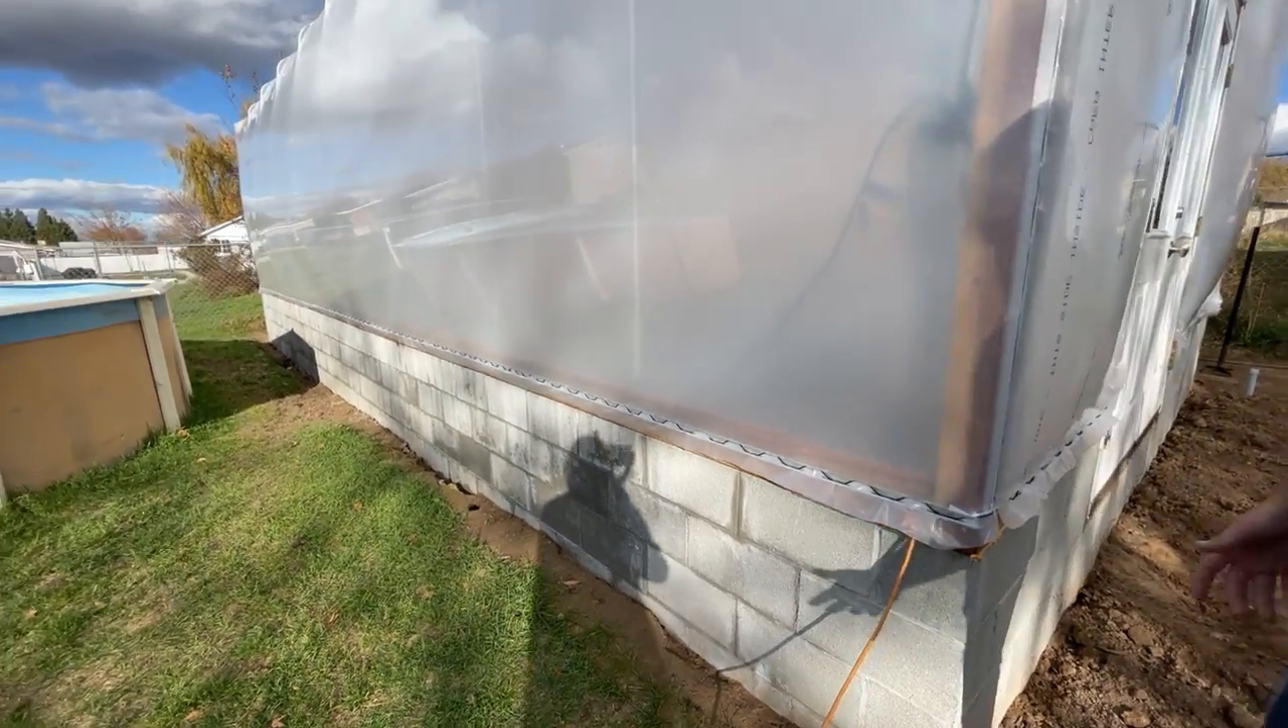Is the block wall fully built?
Yes.